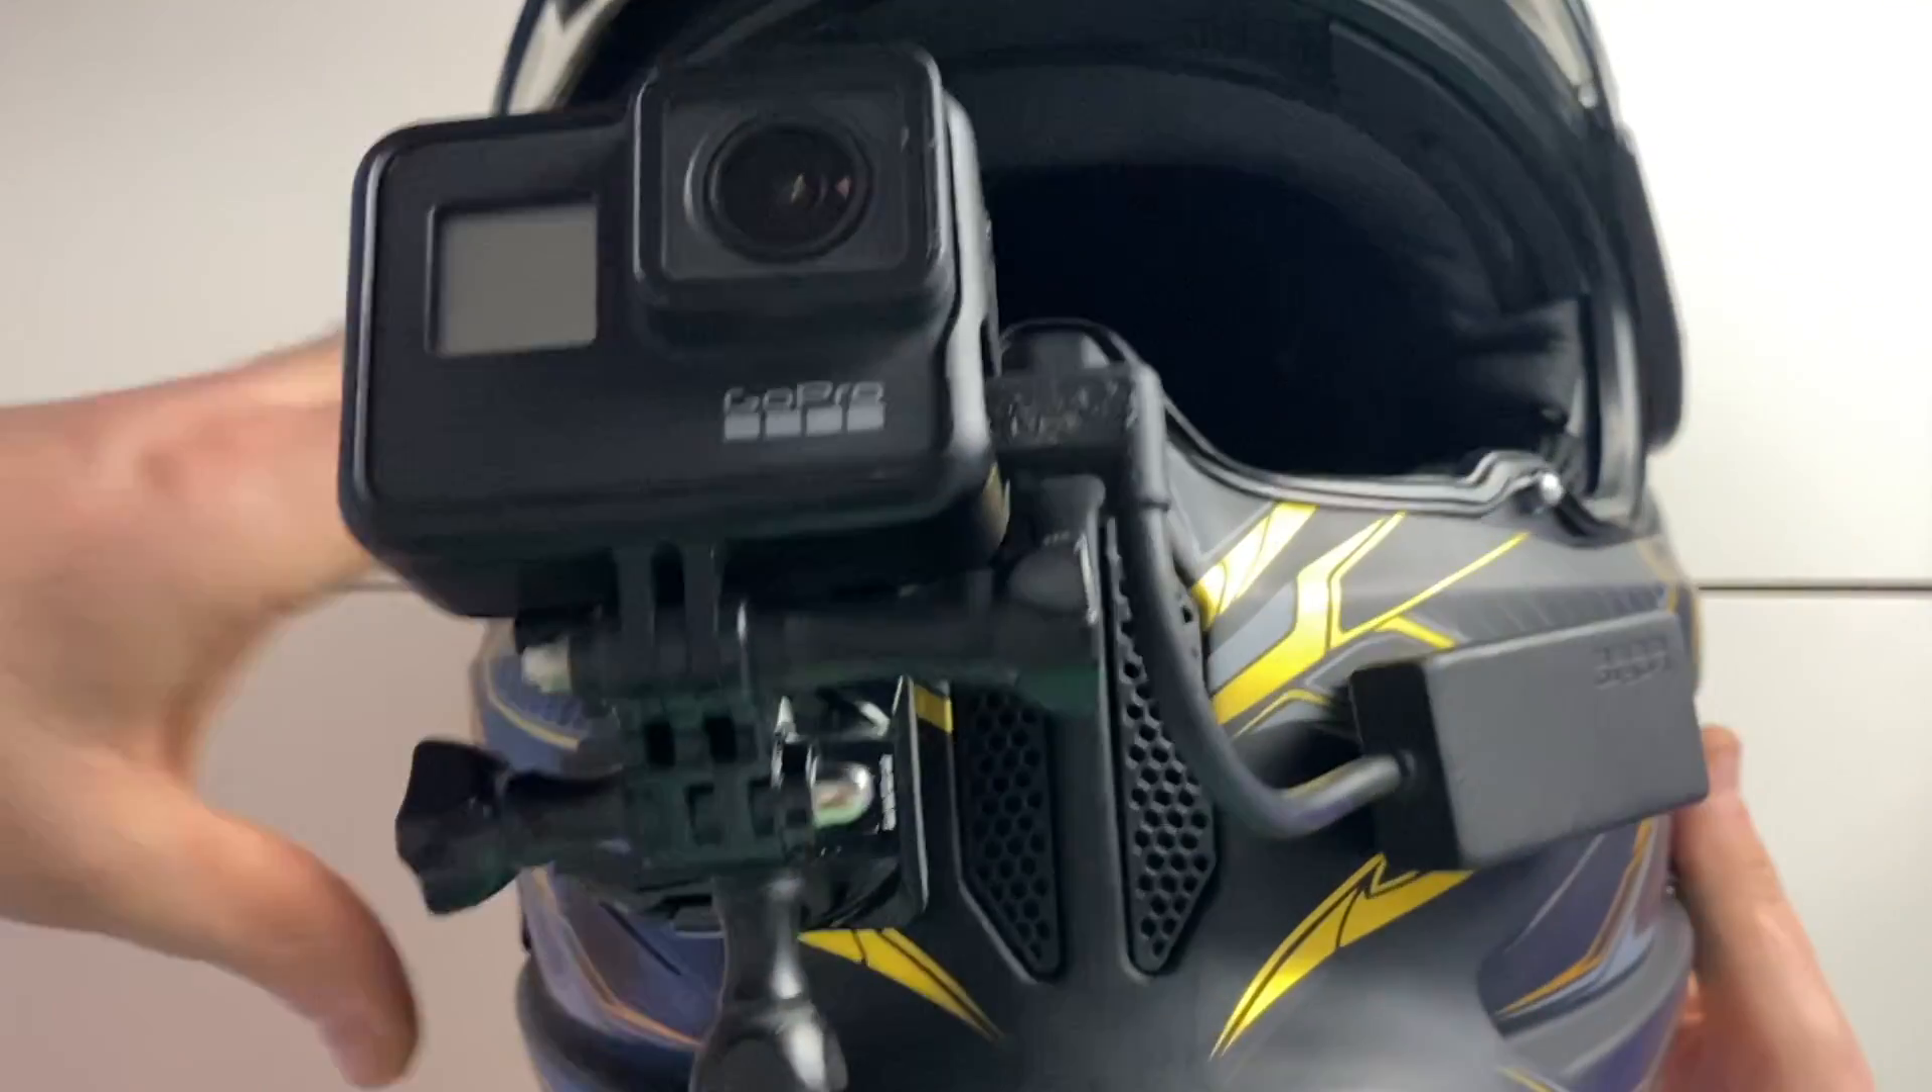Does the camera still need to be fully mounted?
No.